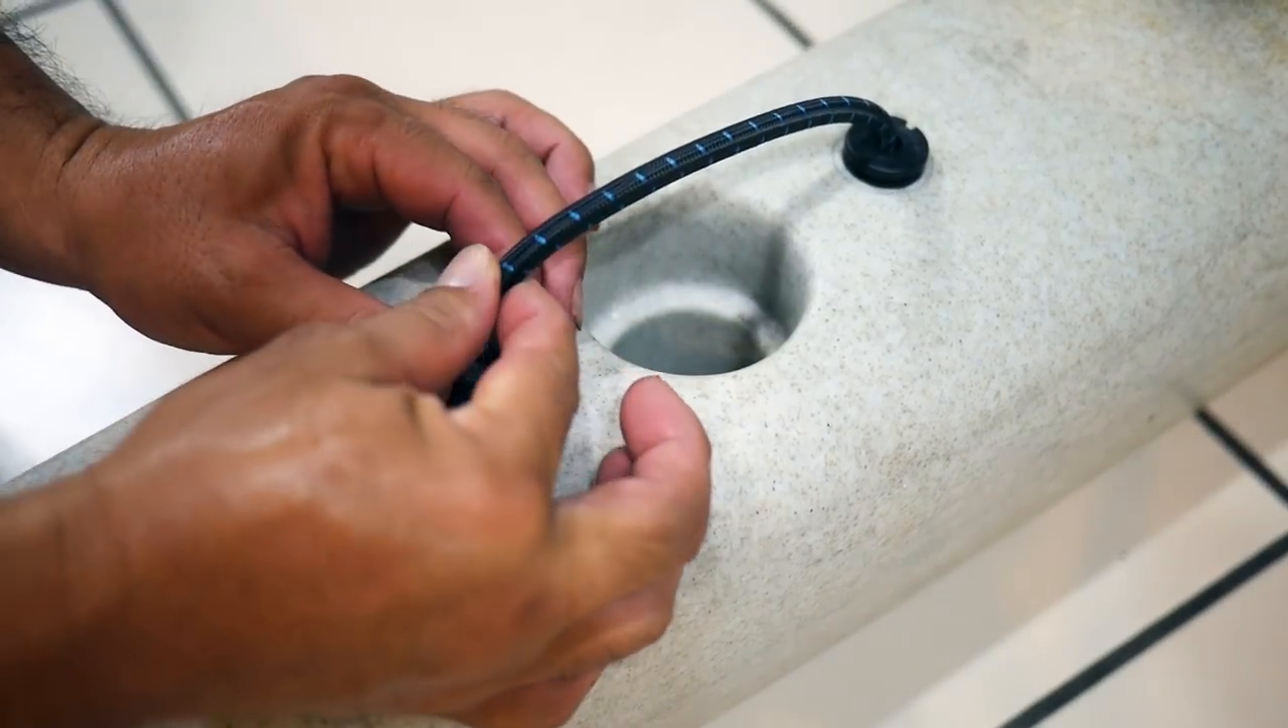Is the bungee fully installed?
No.